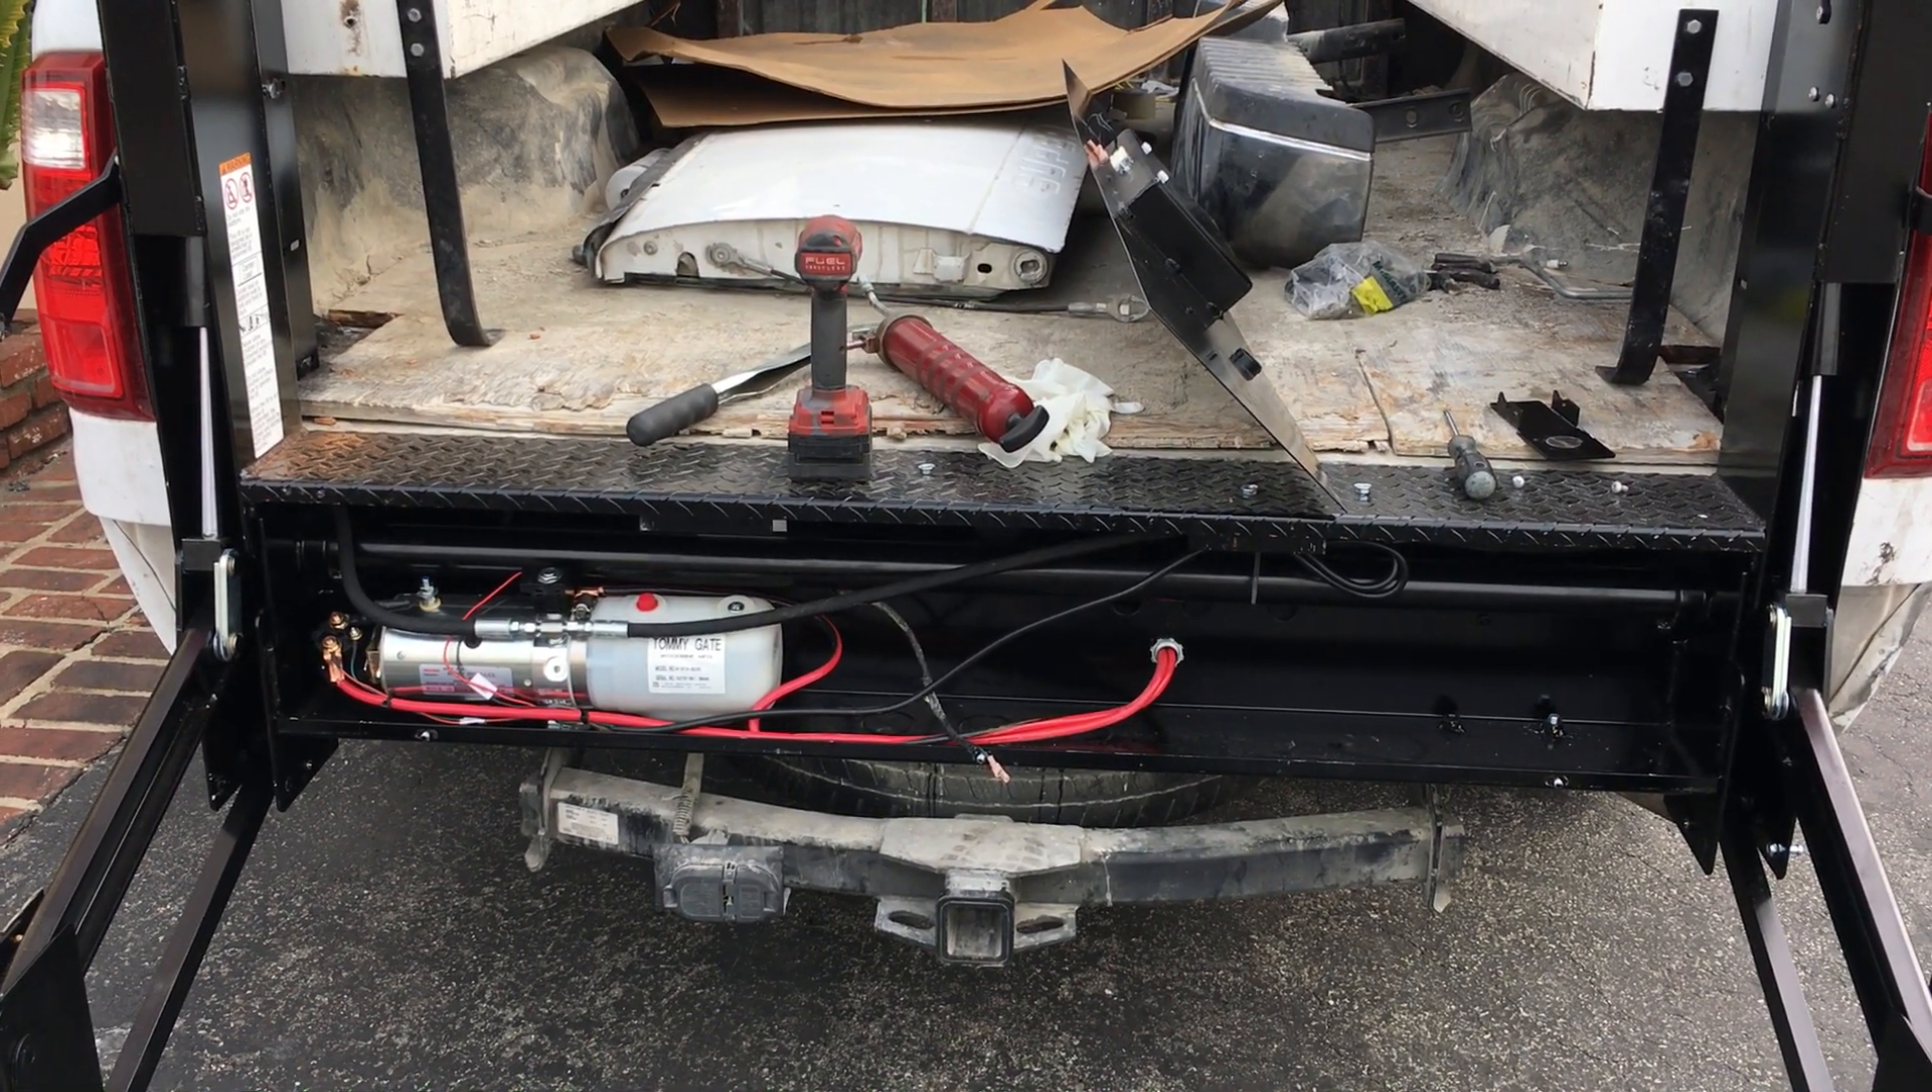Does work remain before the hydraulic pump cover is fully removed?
No.